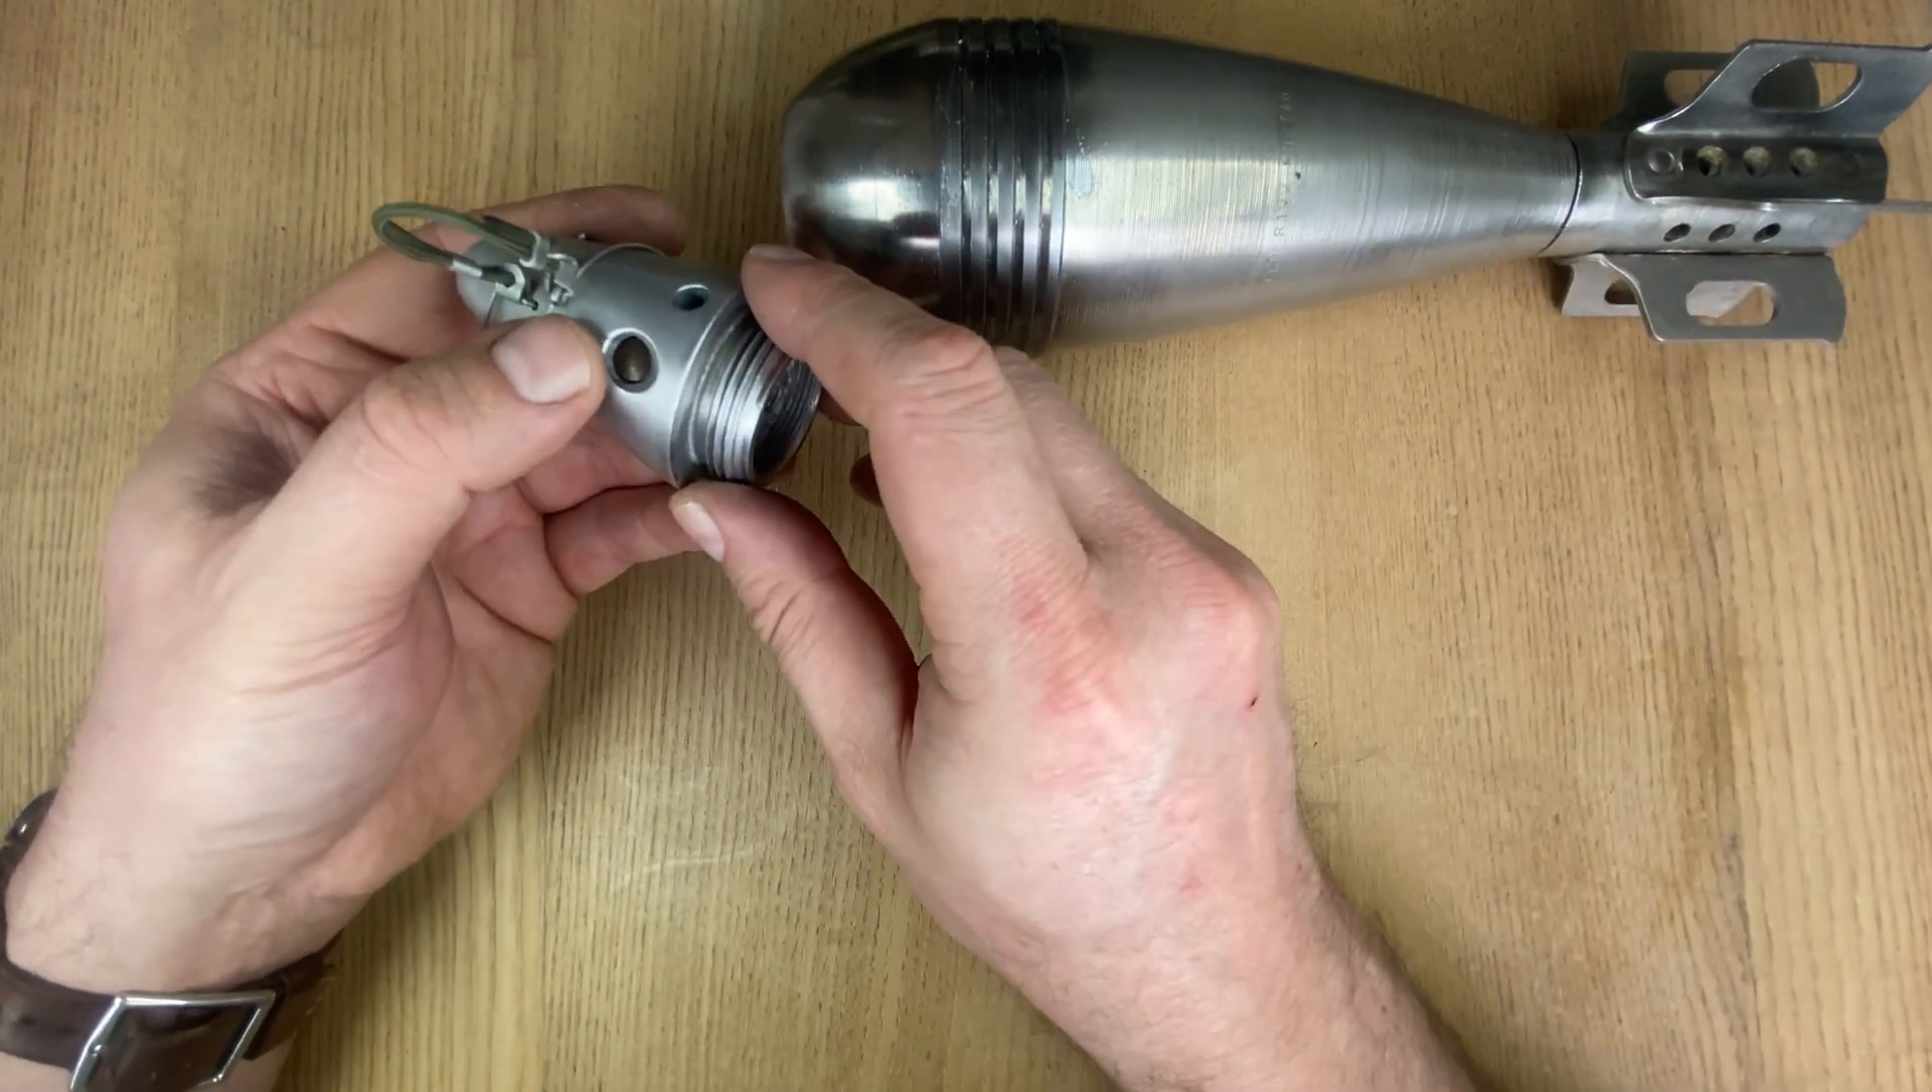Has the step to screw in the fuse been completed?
No.